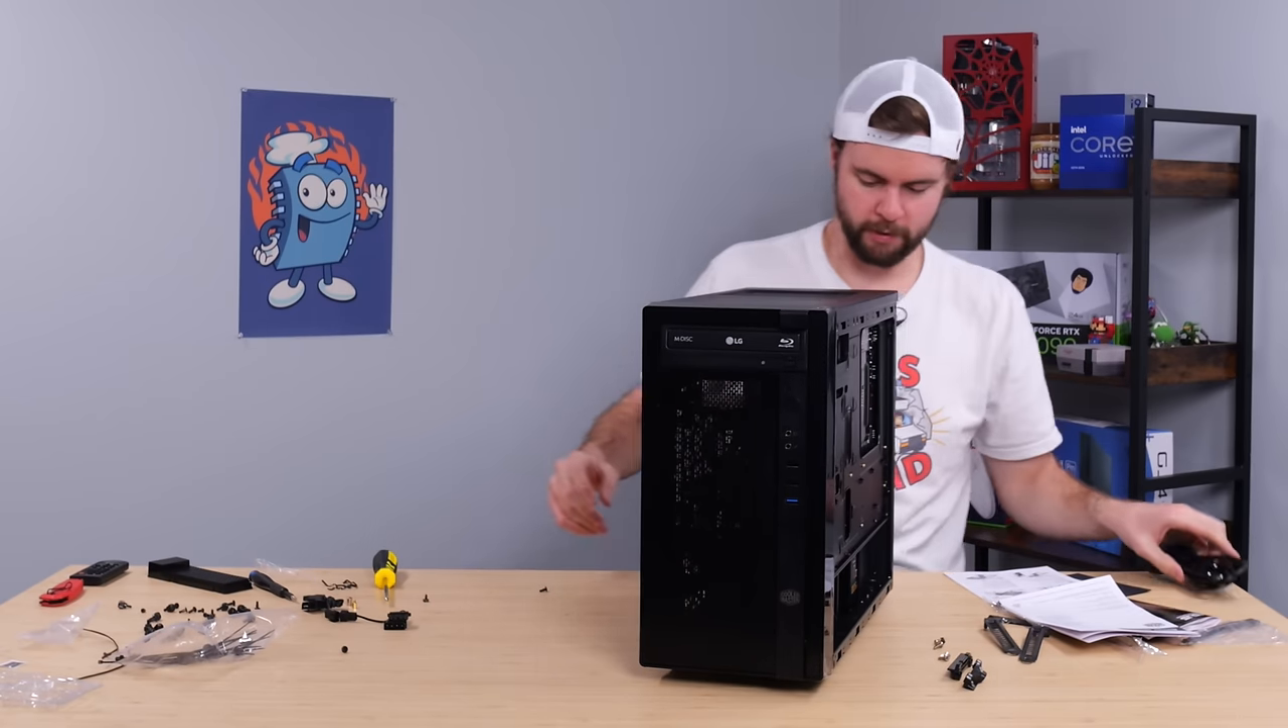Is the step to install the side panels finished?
No.